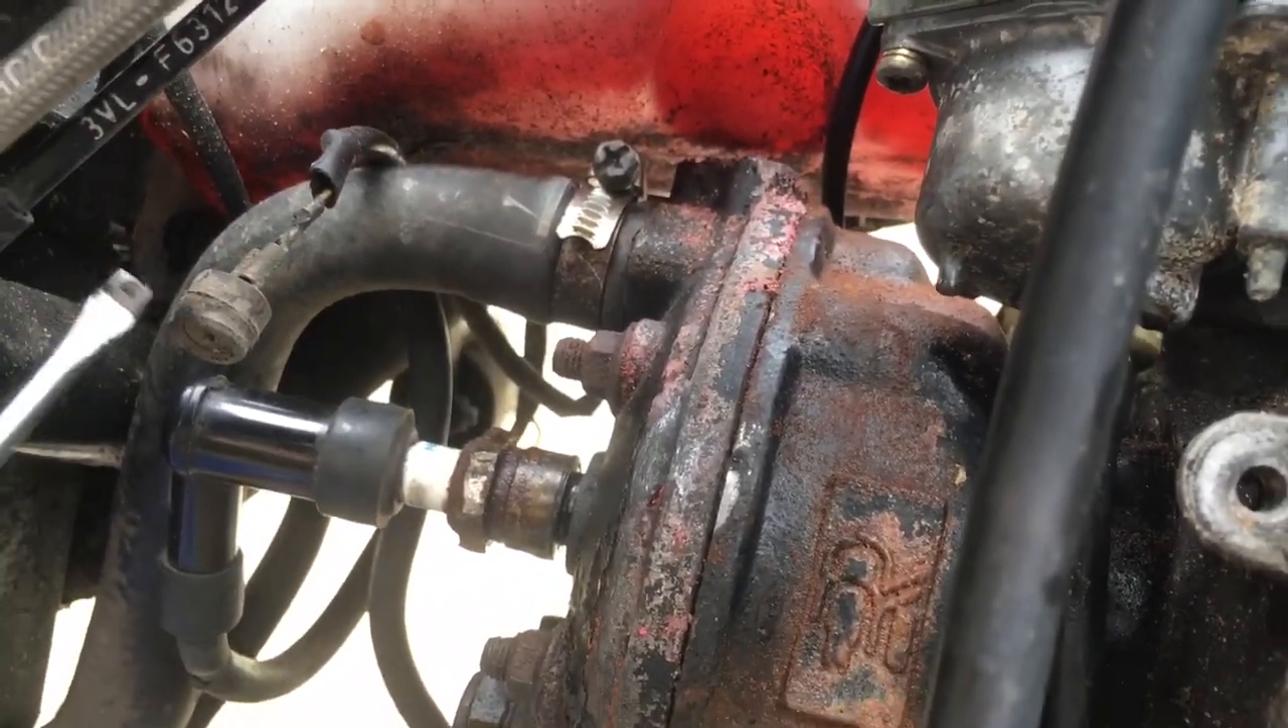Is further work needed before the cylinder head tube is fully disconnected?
Yes.